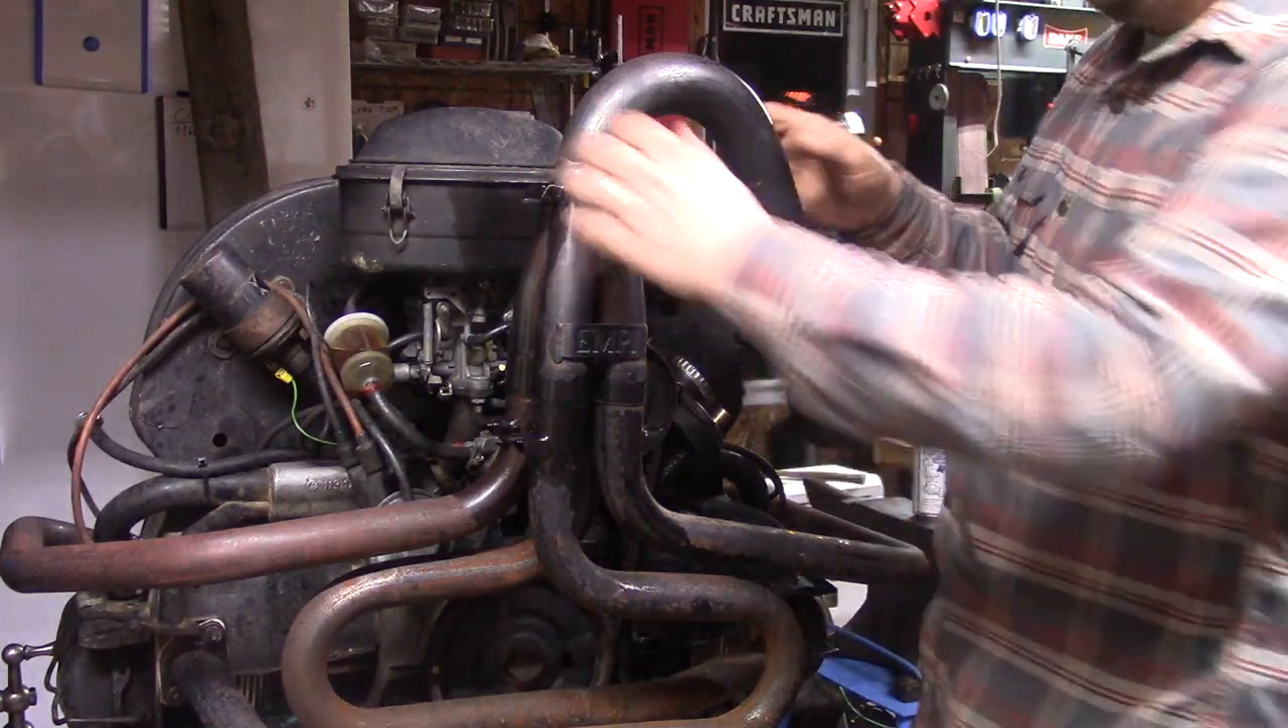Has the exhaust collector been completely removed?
No.